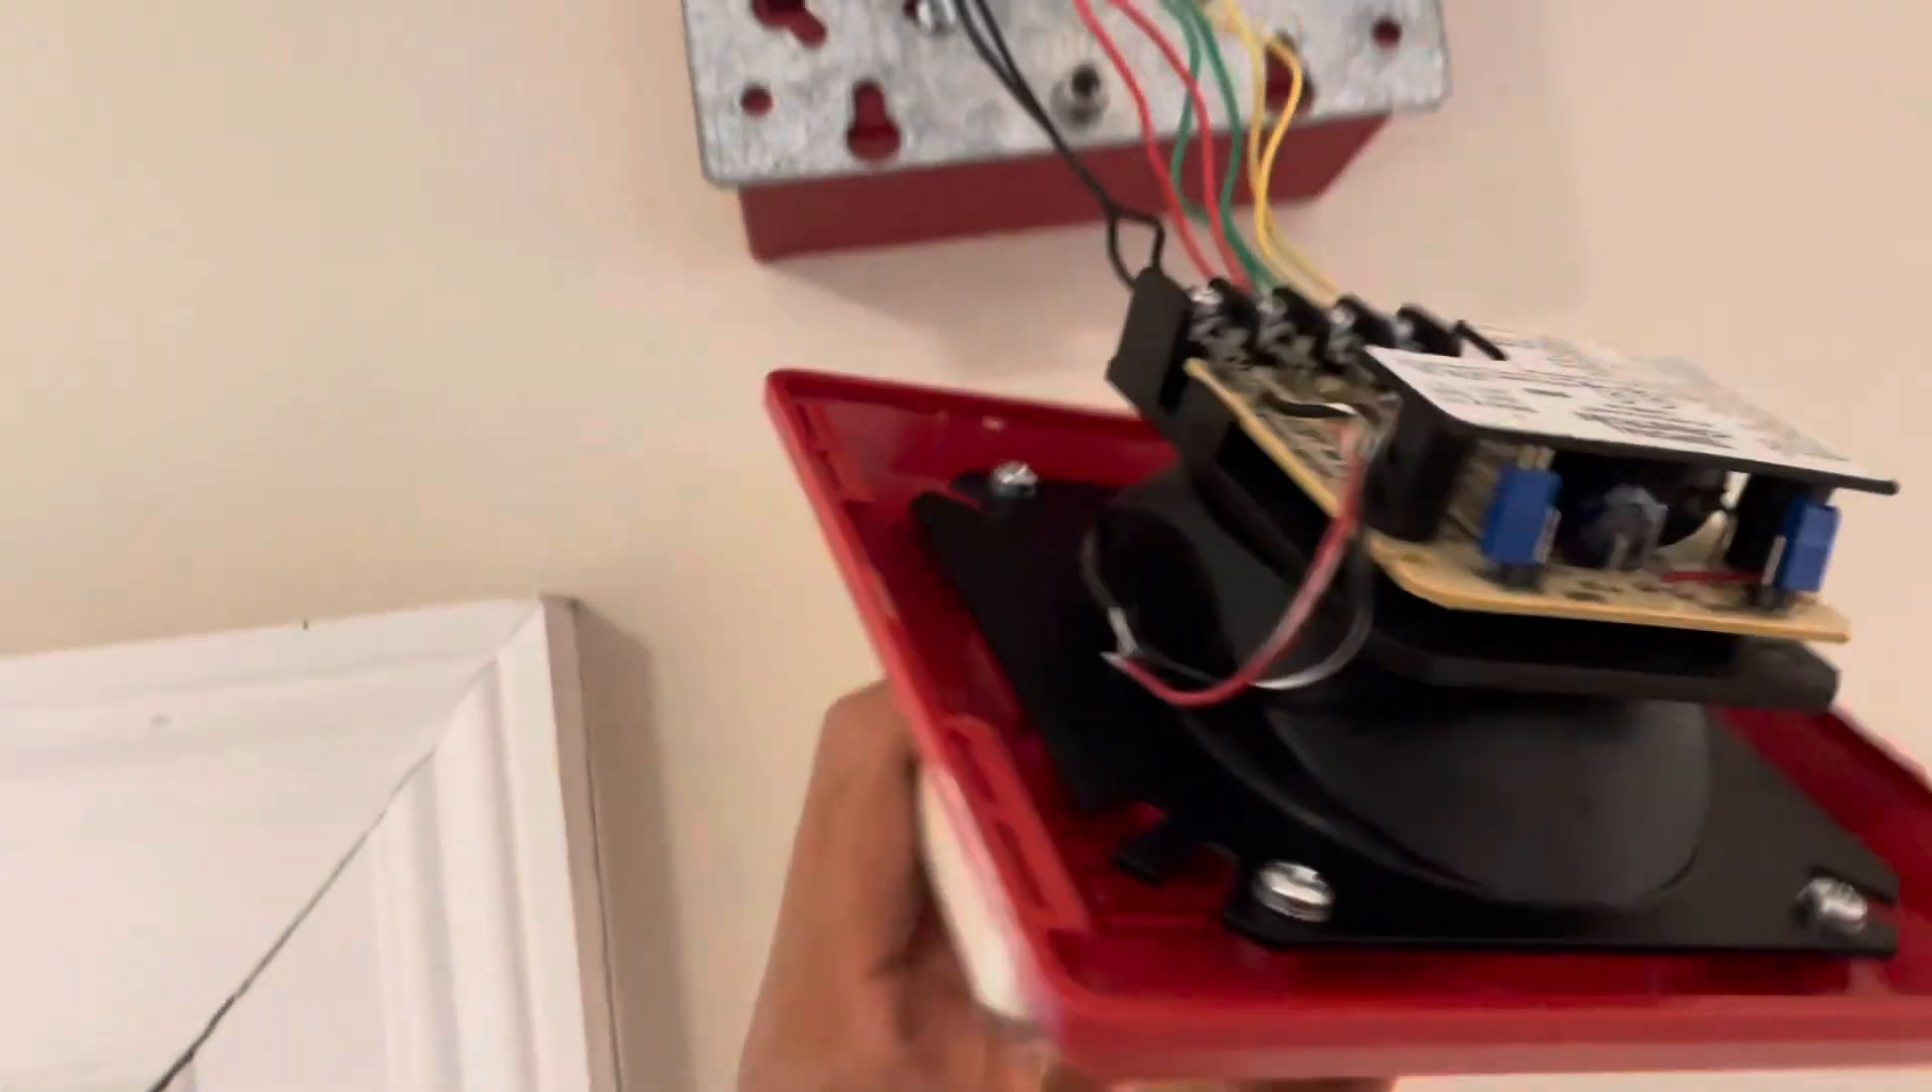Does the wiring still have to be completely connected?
No.